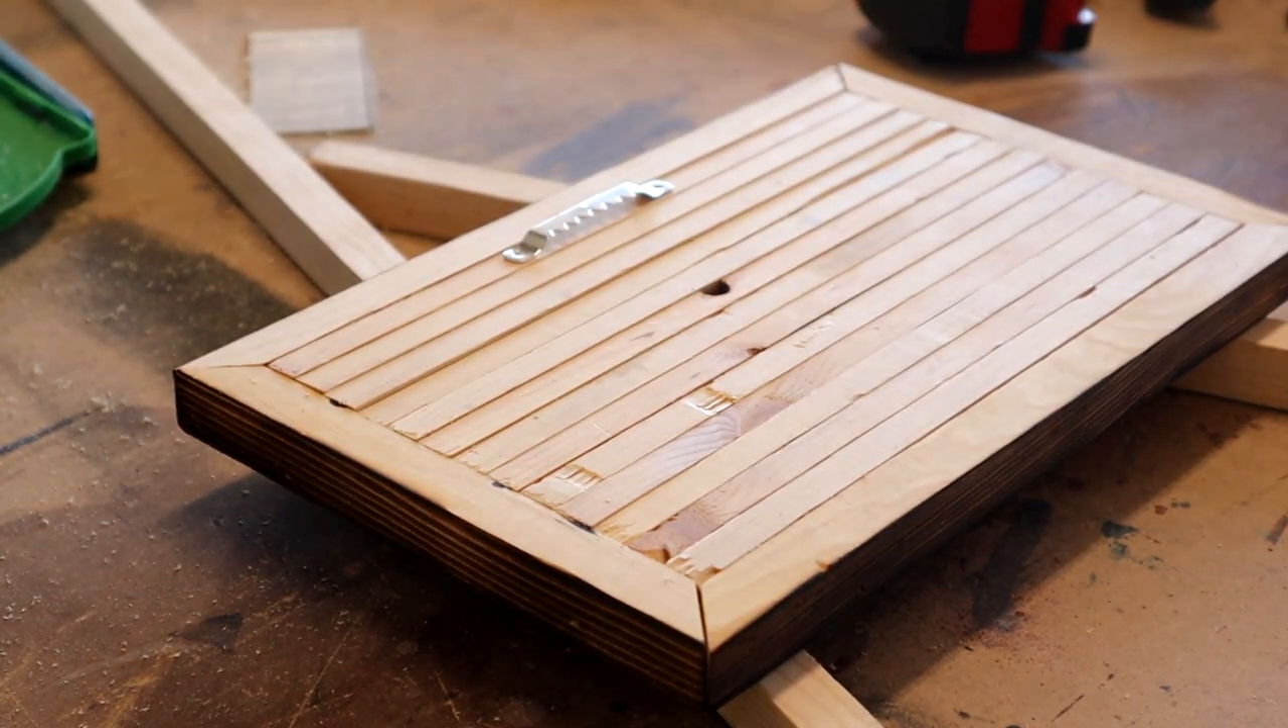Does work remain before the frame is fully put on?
No.